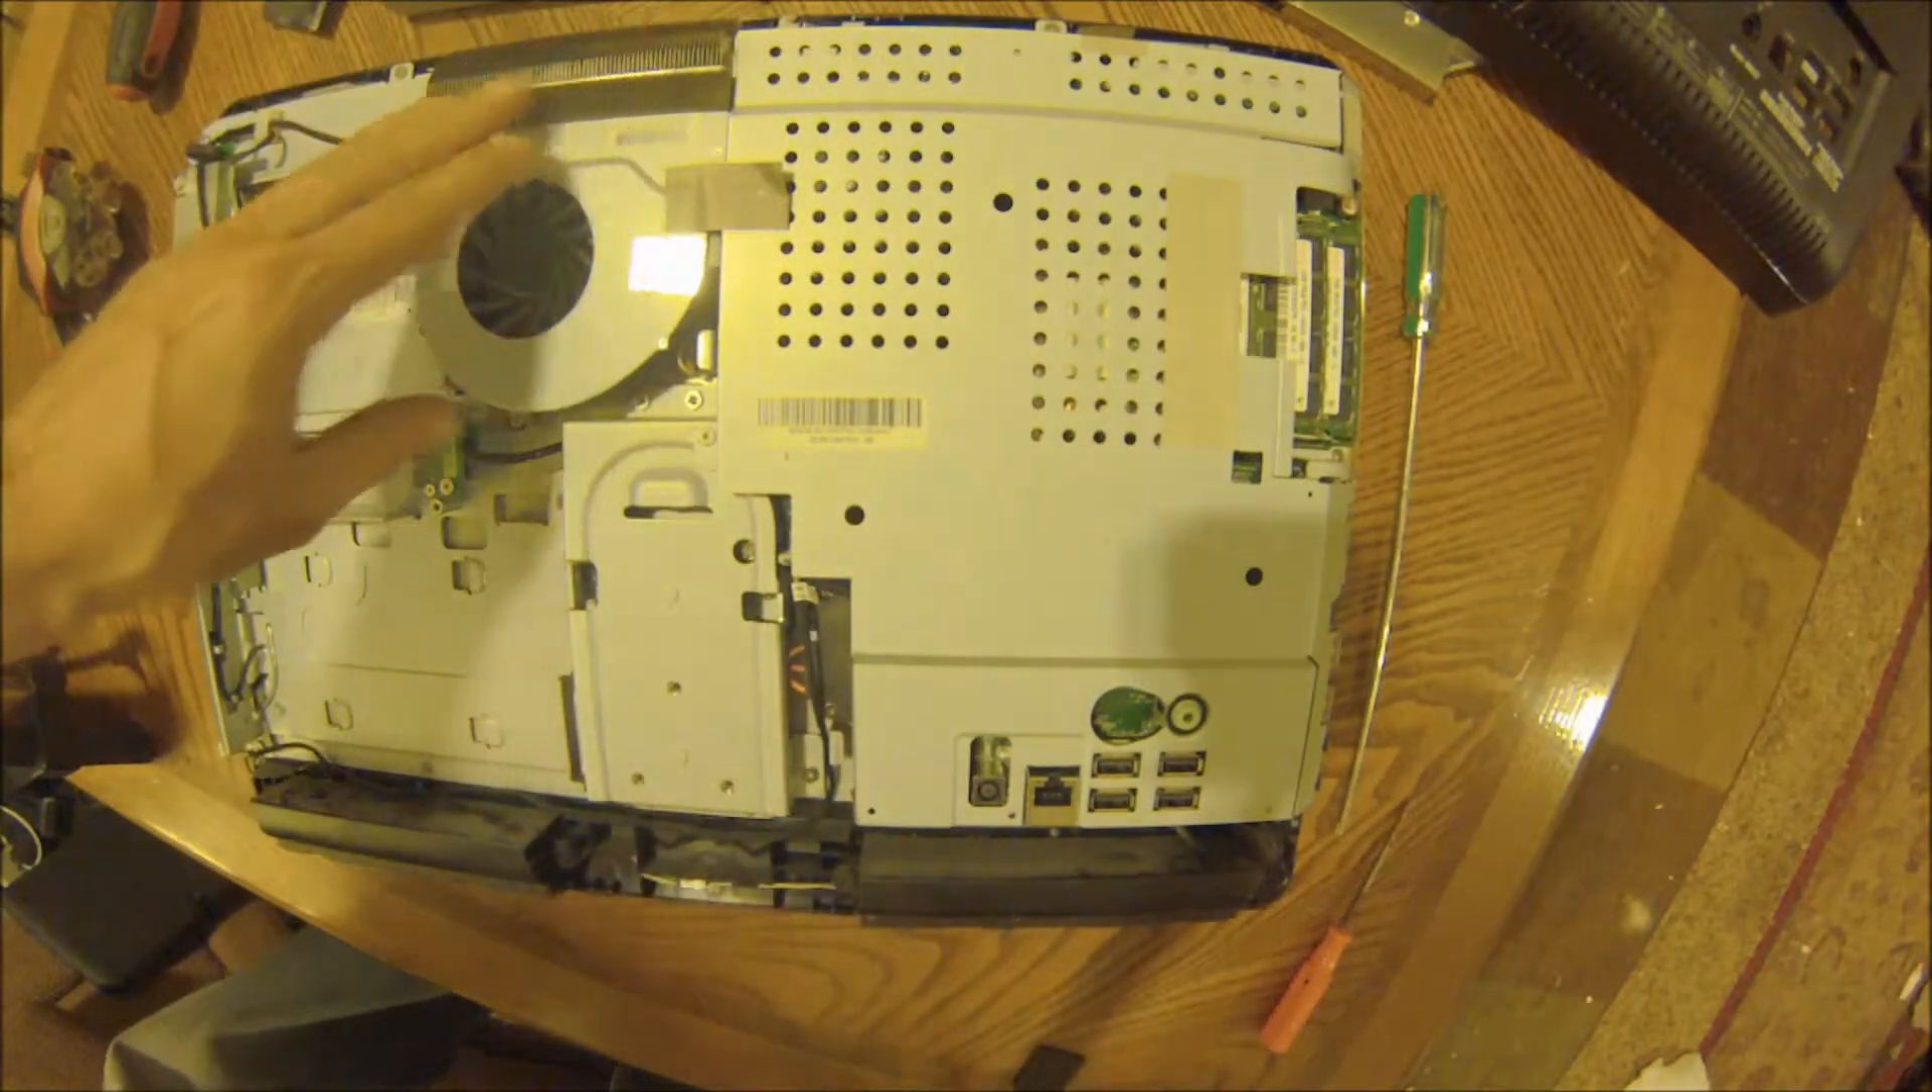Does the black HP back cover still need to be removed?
No.